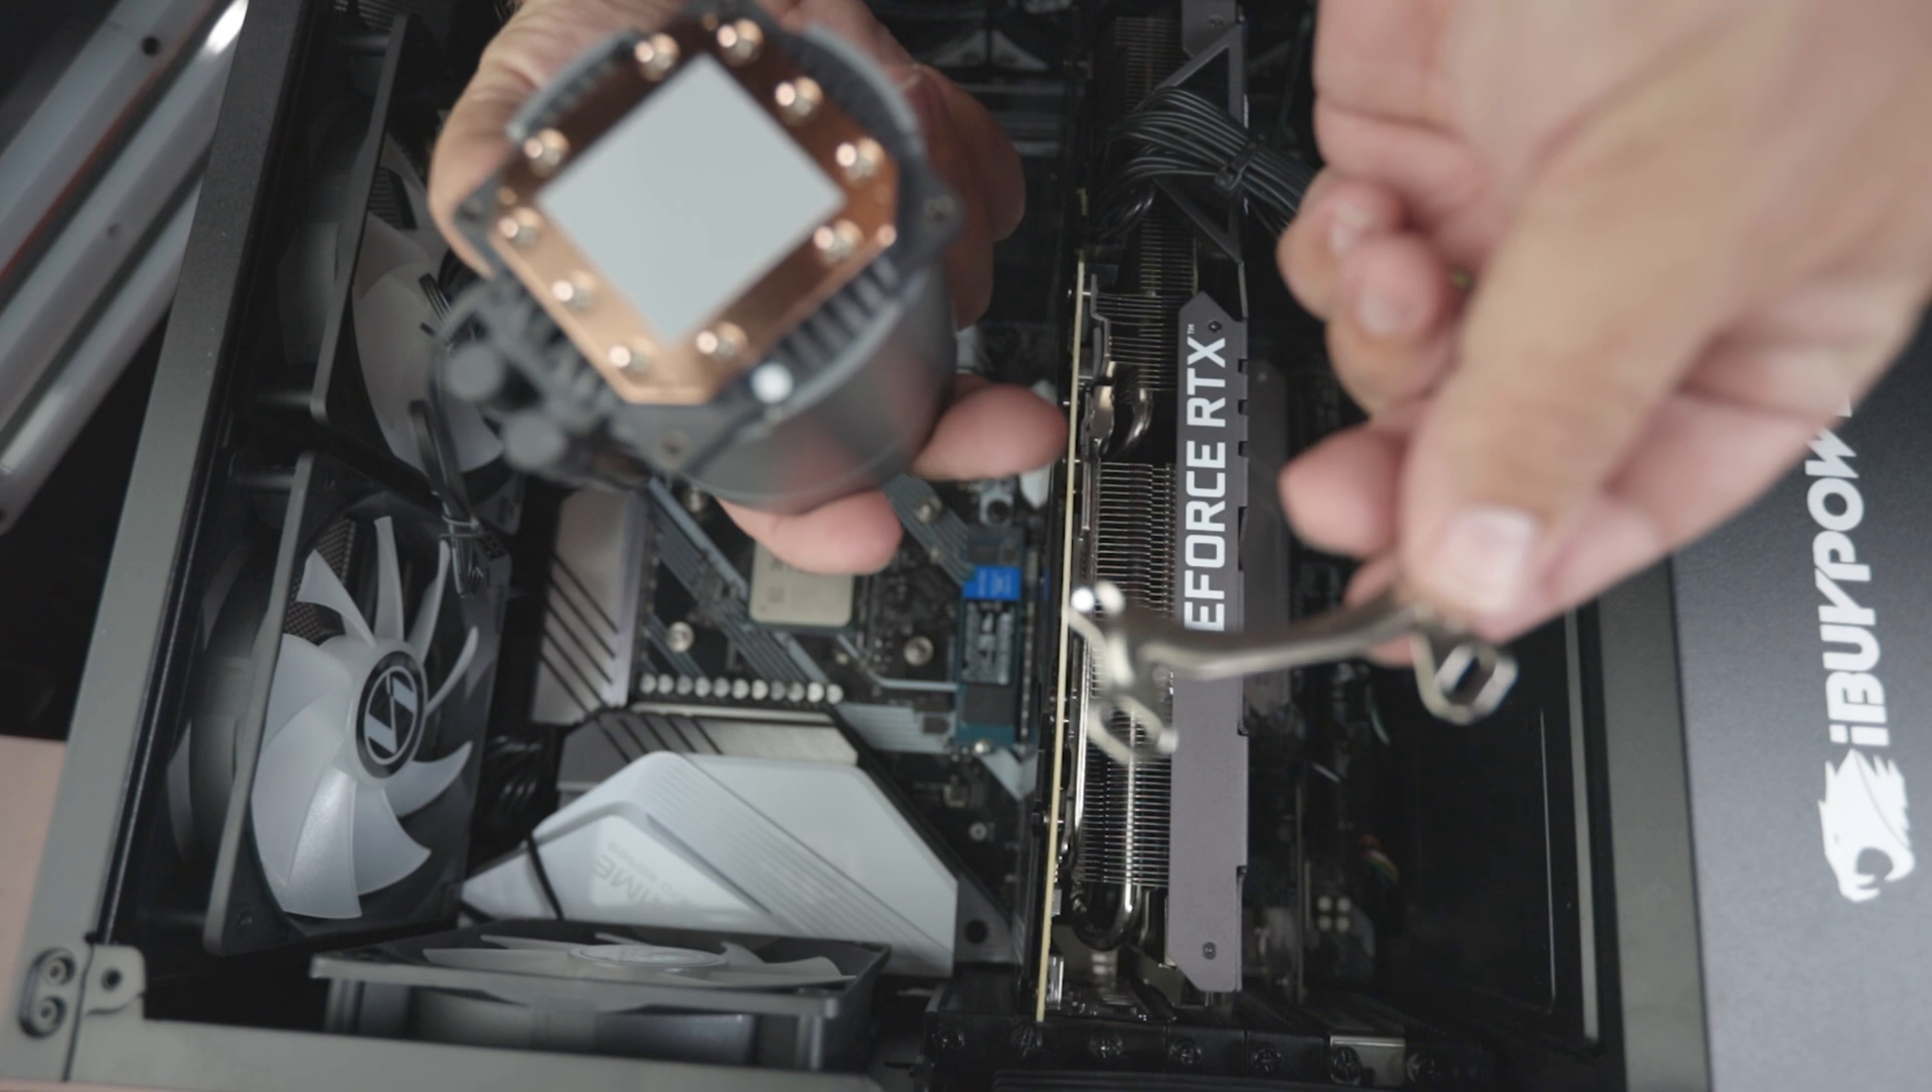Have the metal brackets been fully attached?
No.